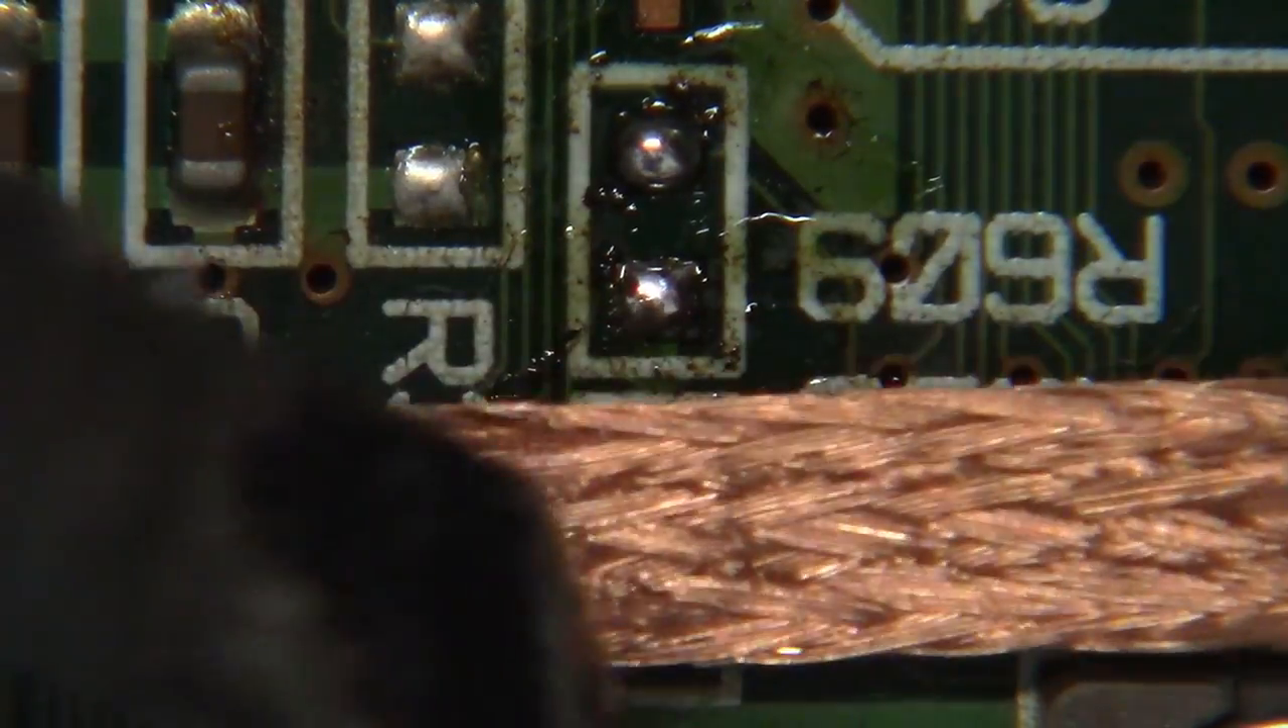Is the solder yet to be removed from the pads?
Yes.